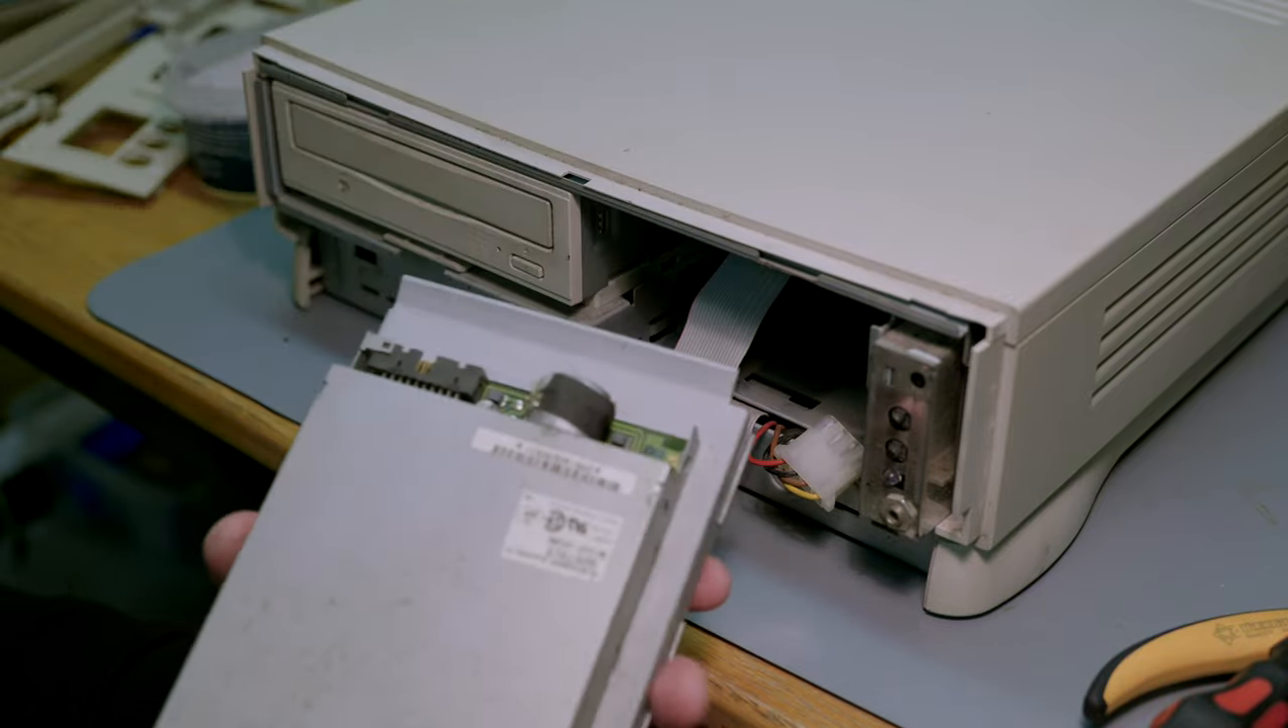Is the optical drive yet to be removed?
Yes.